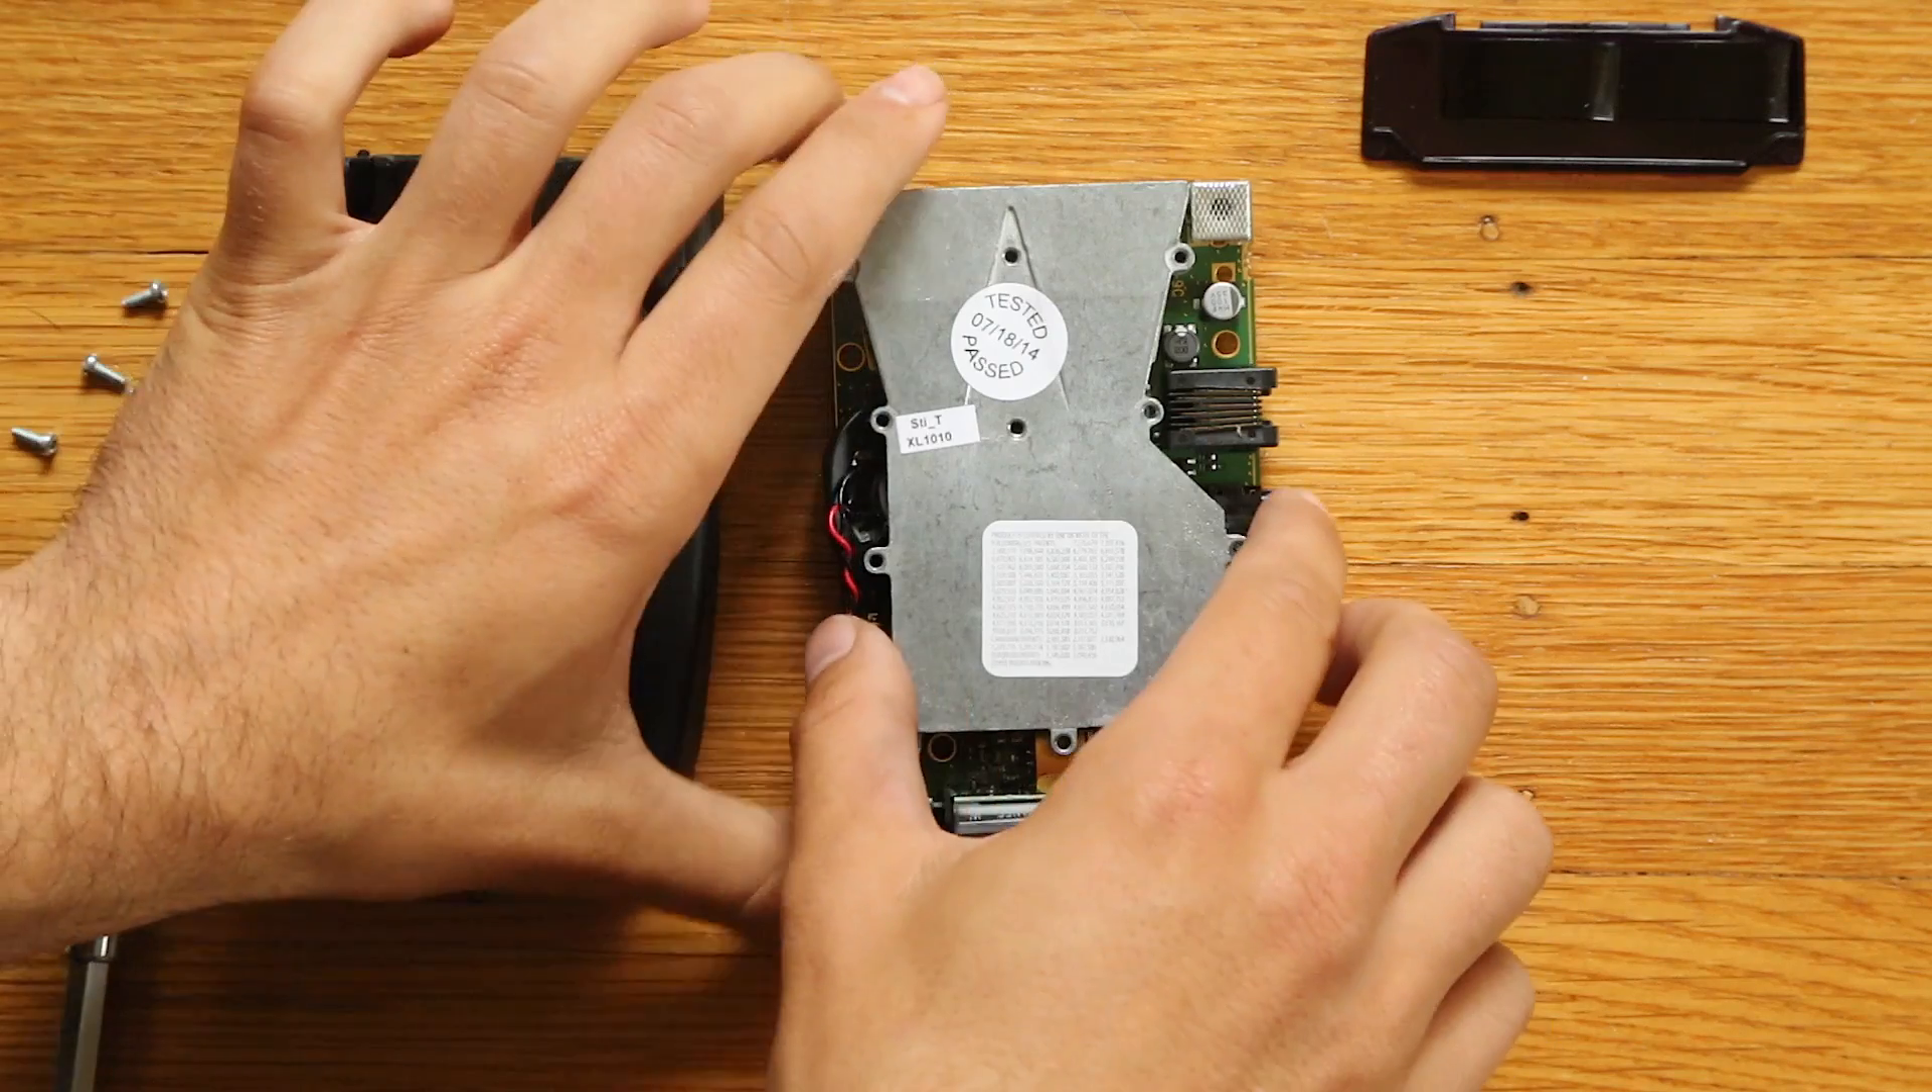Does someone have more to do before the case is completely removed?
No.